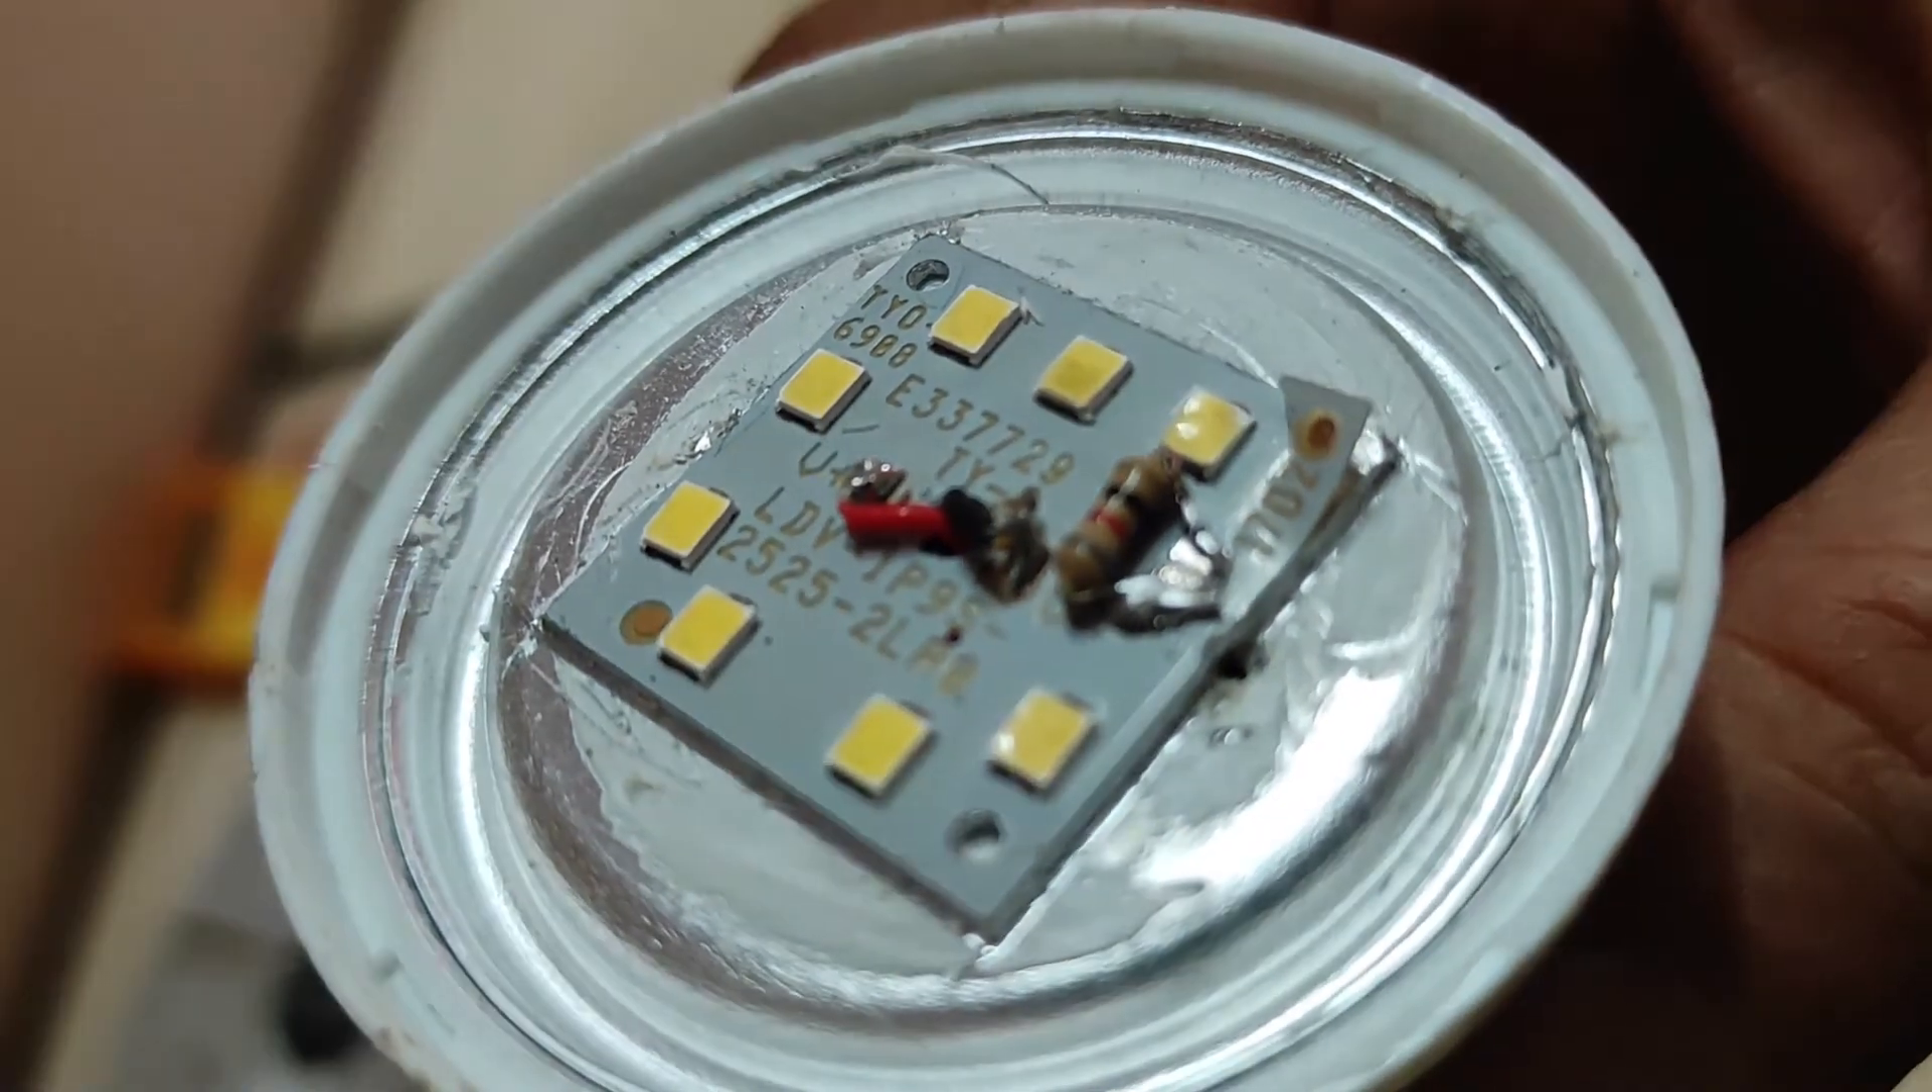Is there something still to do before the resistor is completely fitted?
No.